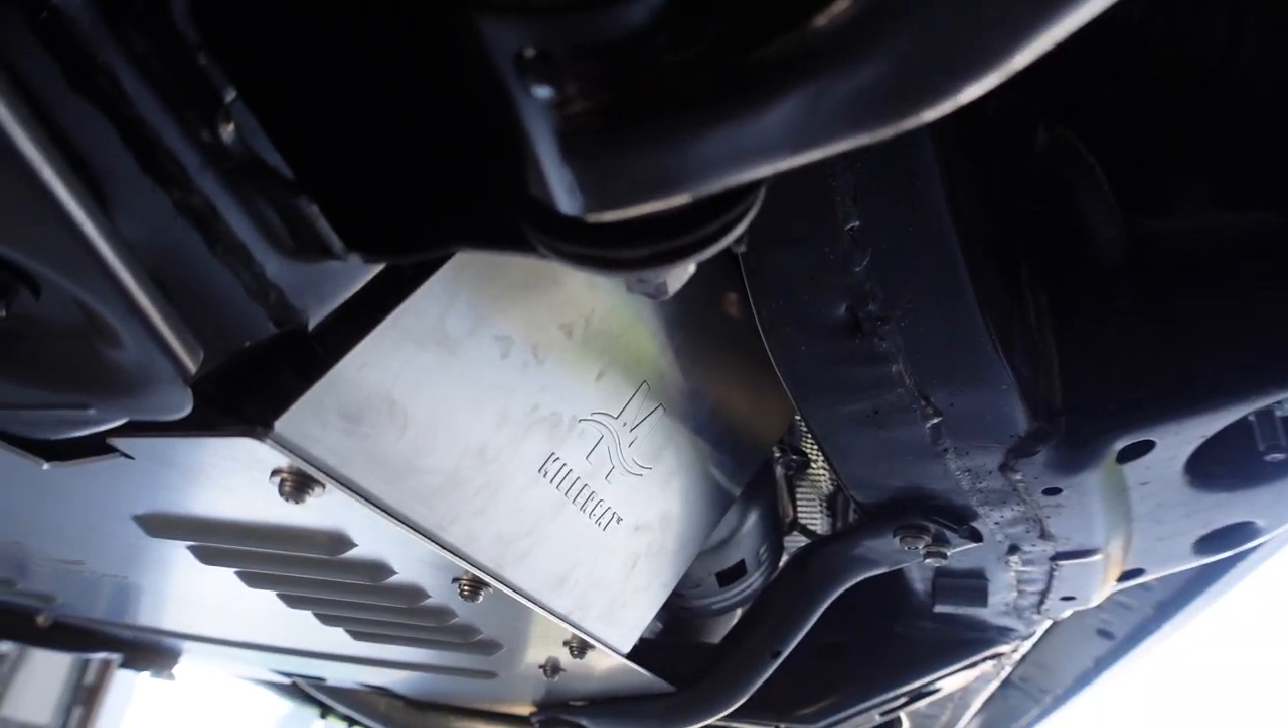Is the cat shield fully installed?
Yes.